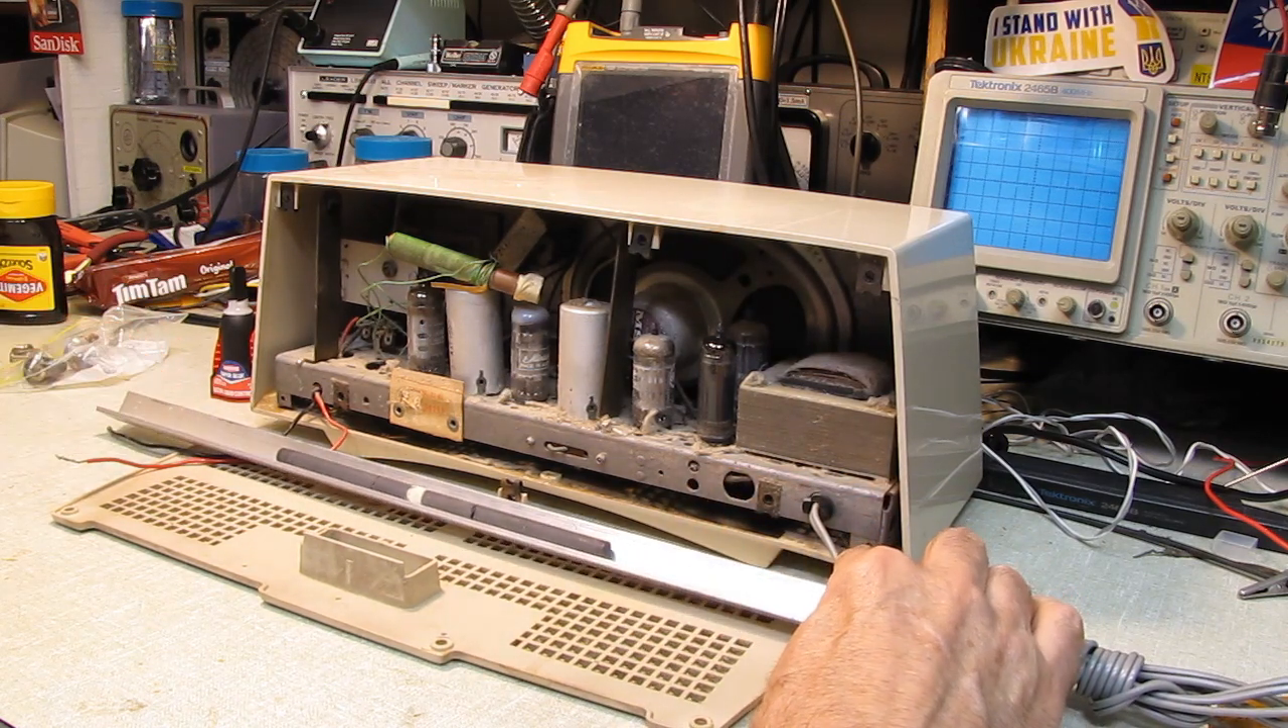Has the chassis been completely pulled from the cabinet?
No.